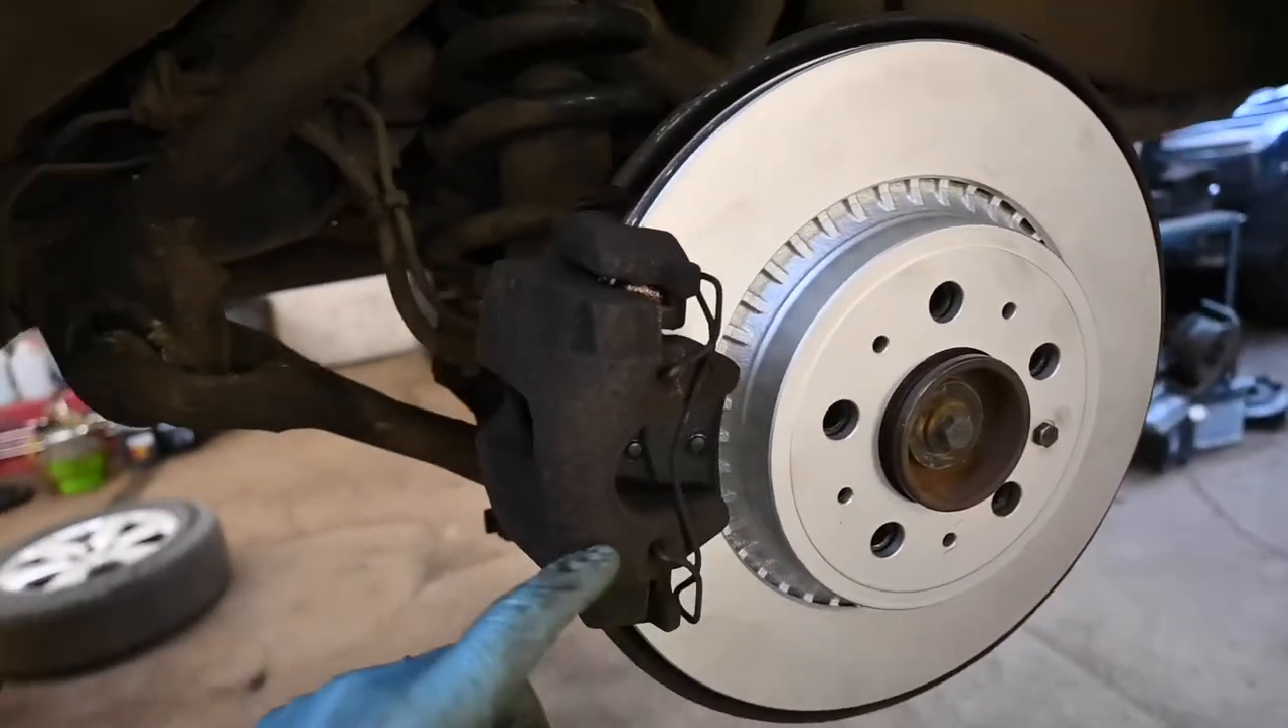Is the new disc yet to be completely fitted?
No.